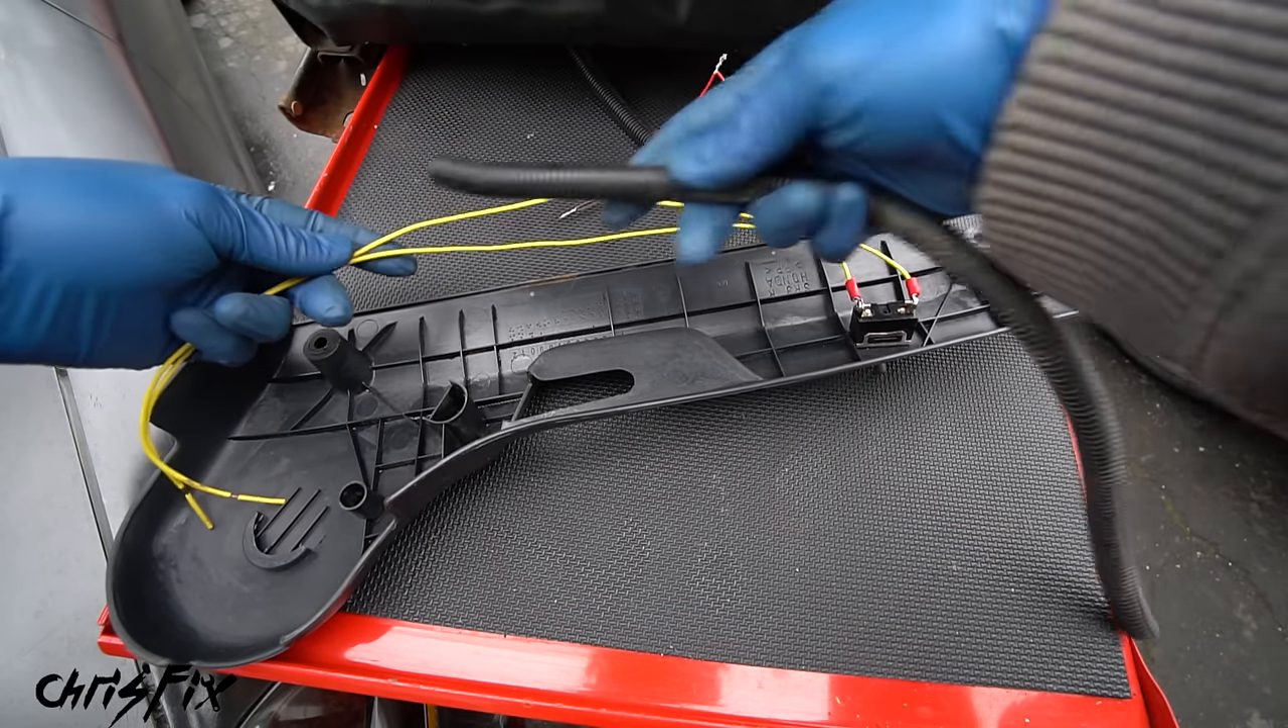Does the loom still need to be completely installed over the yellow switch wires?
Yes.